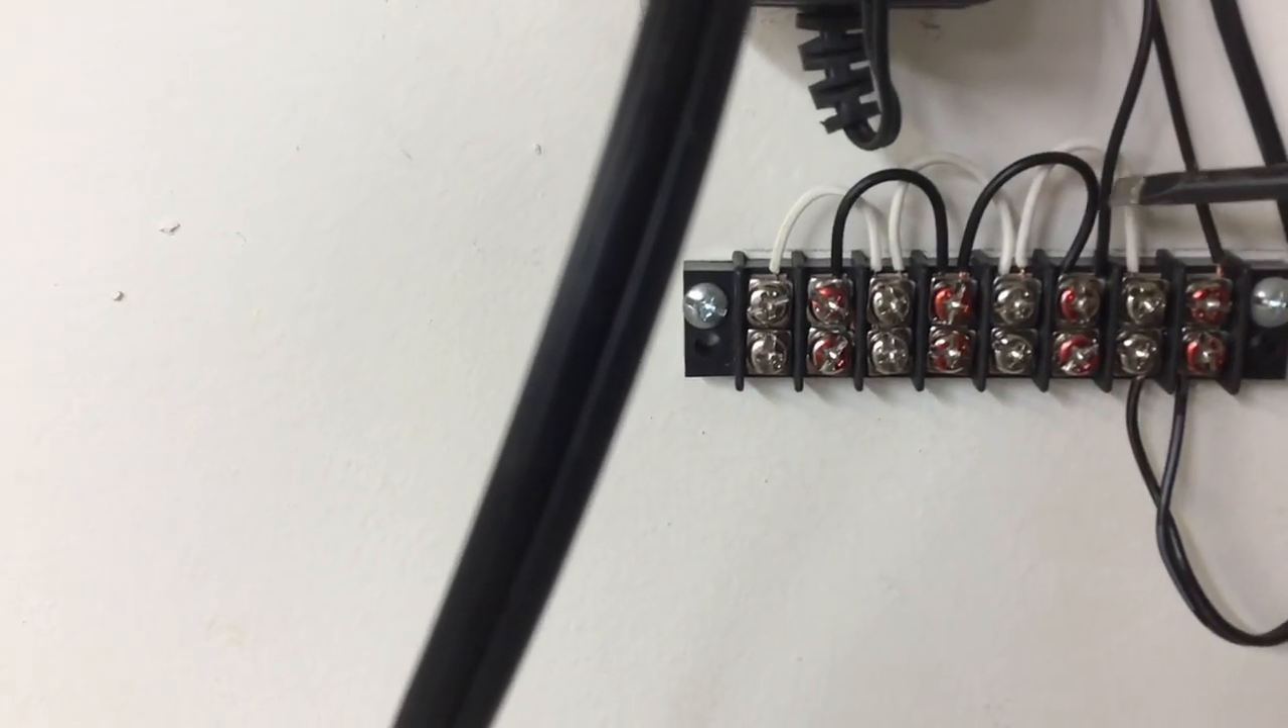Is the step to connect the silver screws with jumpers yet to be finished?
No.